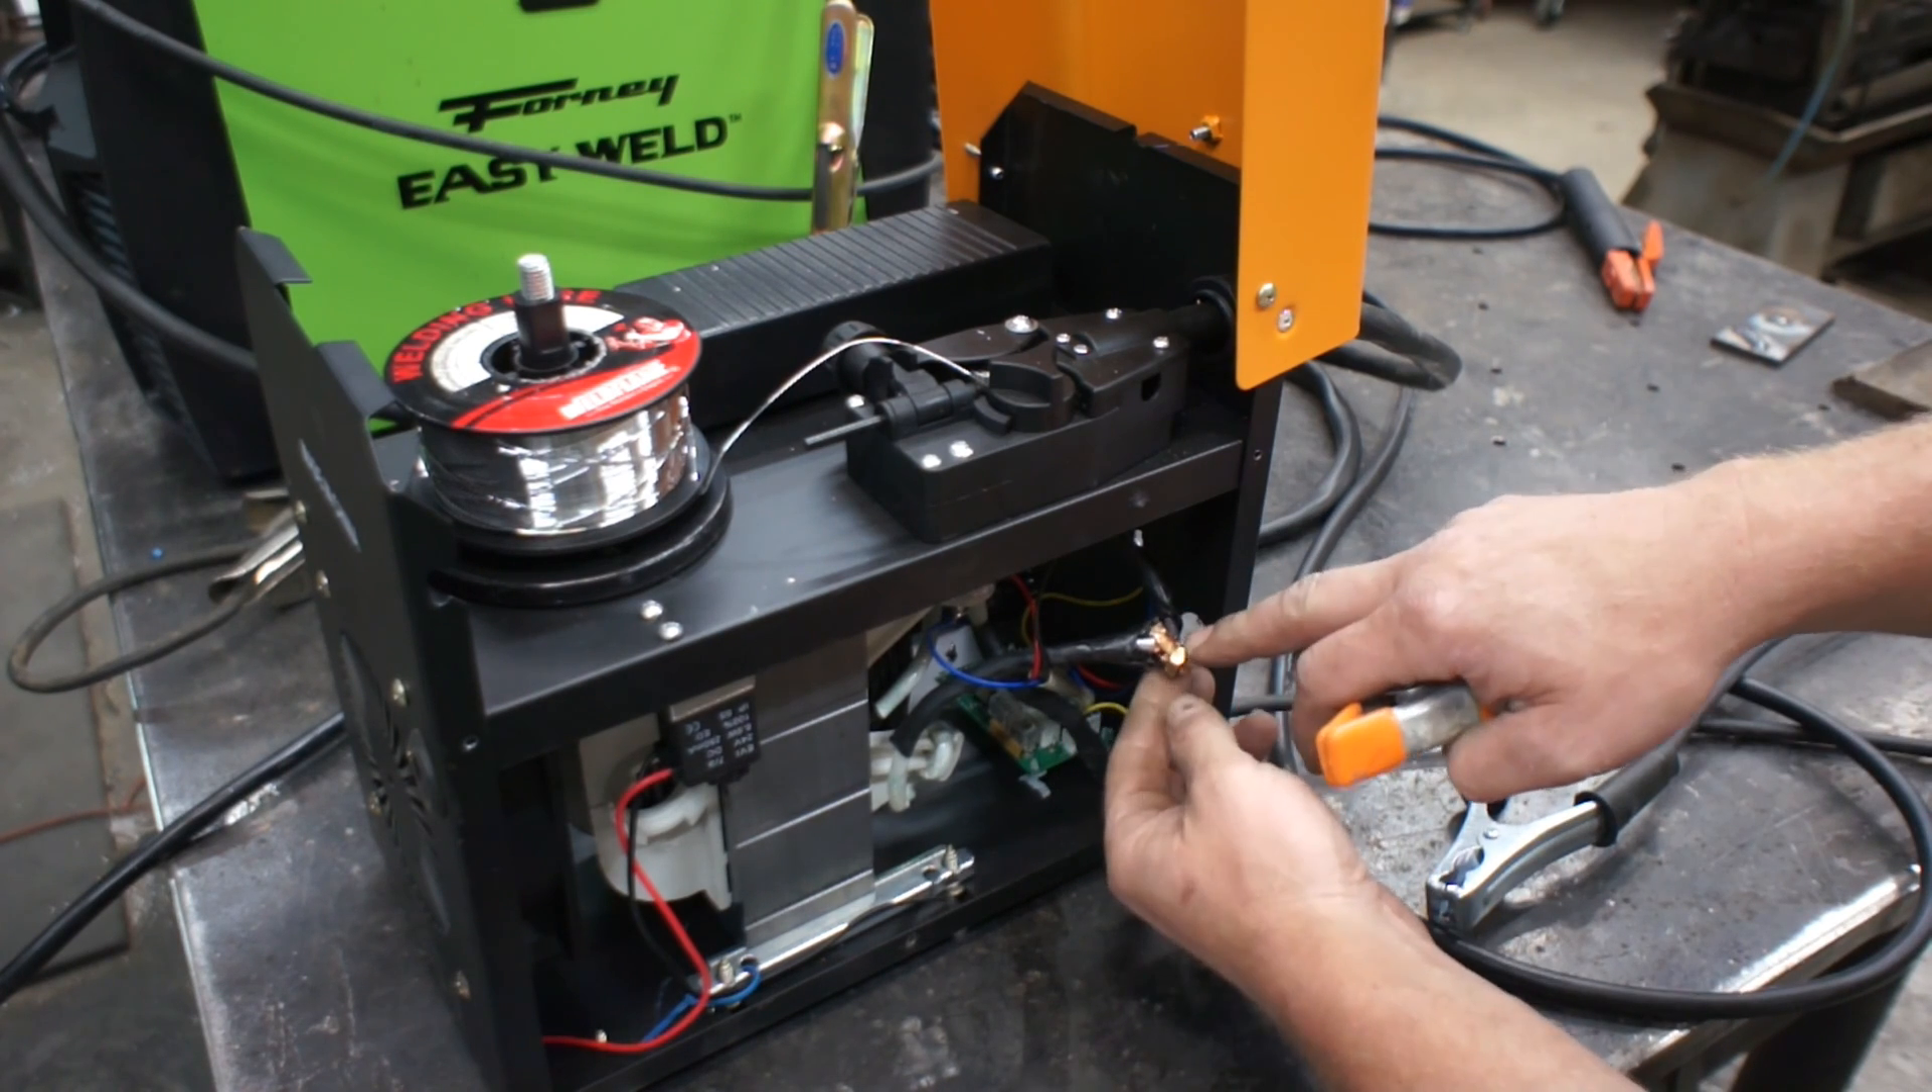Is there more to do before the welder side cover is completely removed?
No.